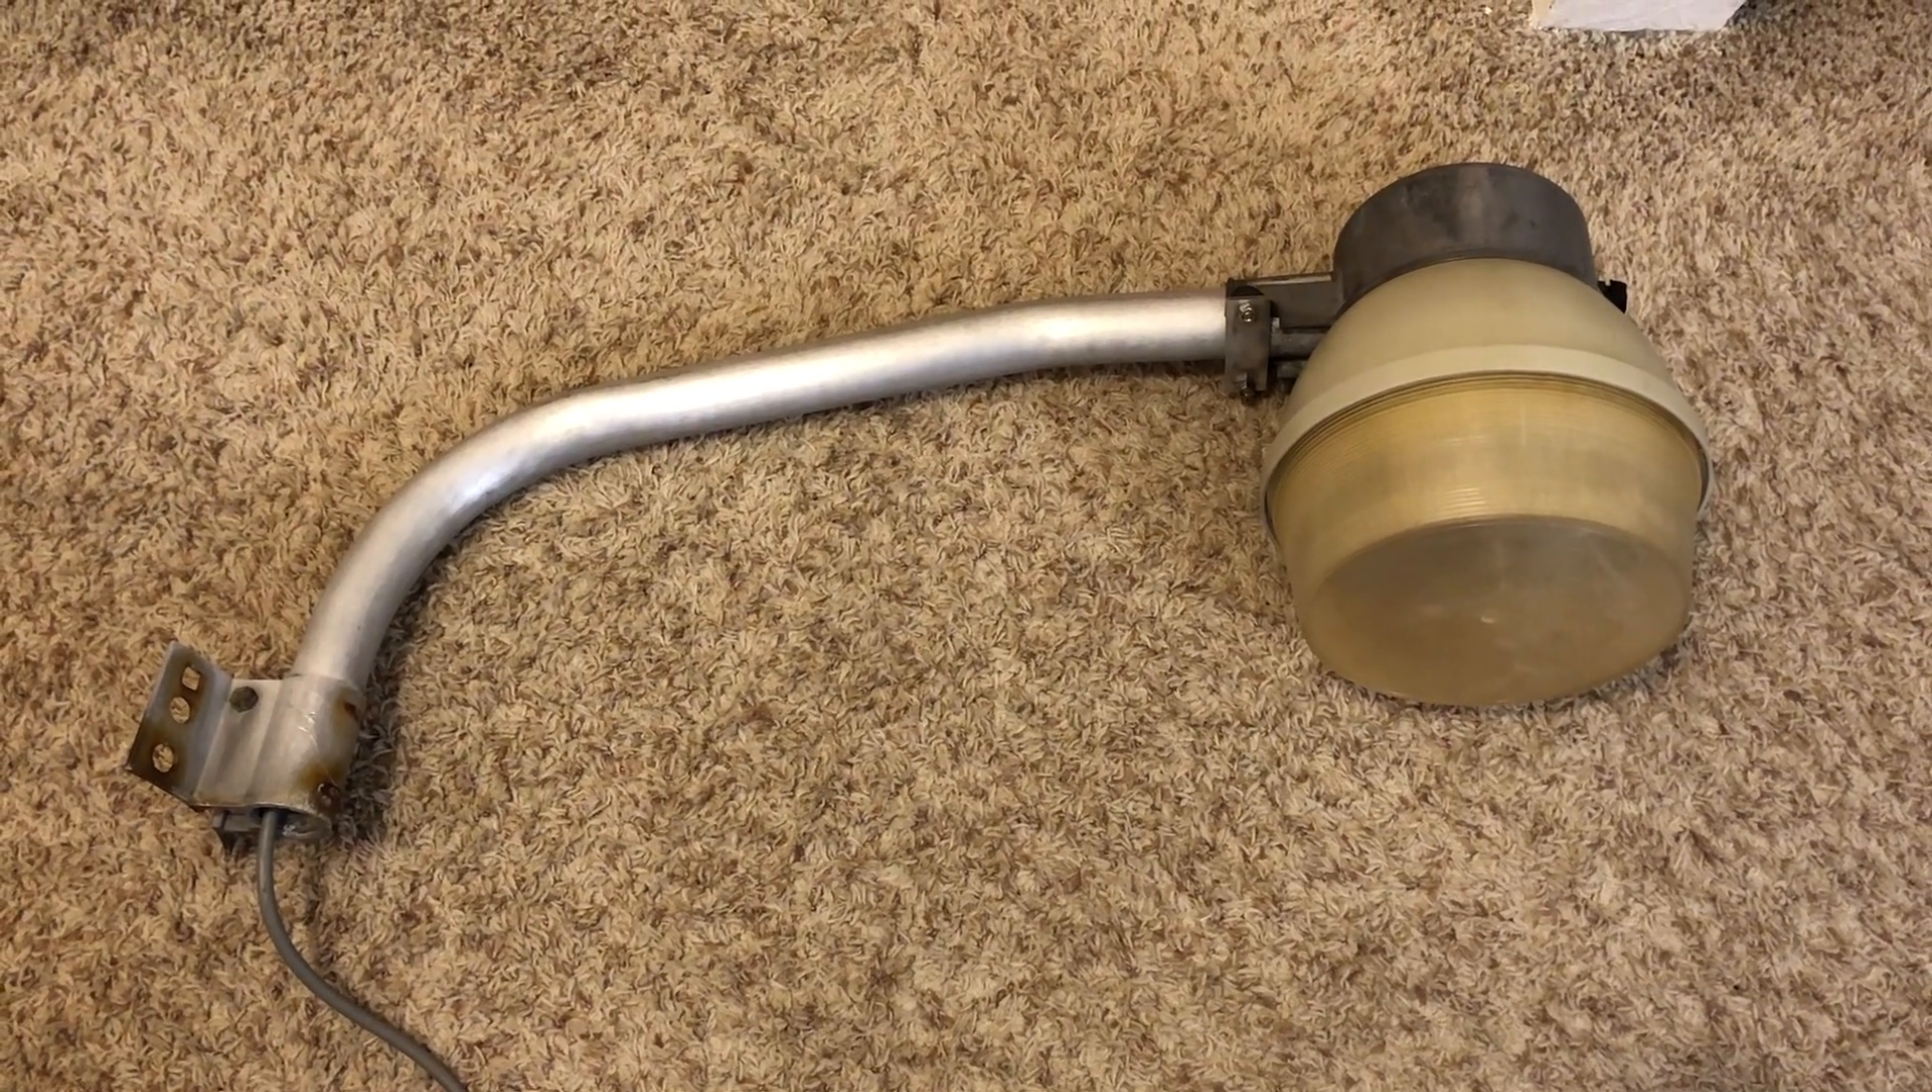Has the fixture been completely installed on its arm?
Yes.